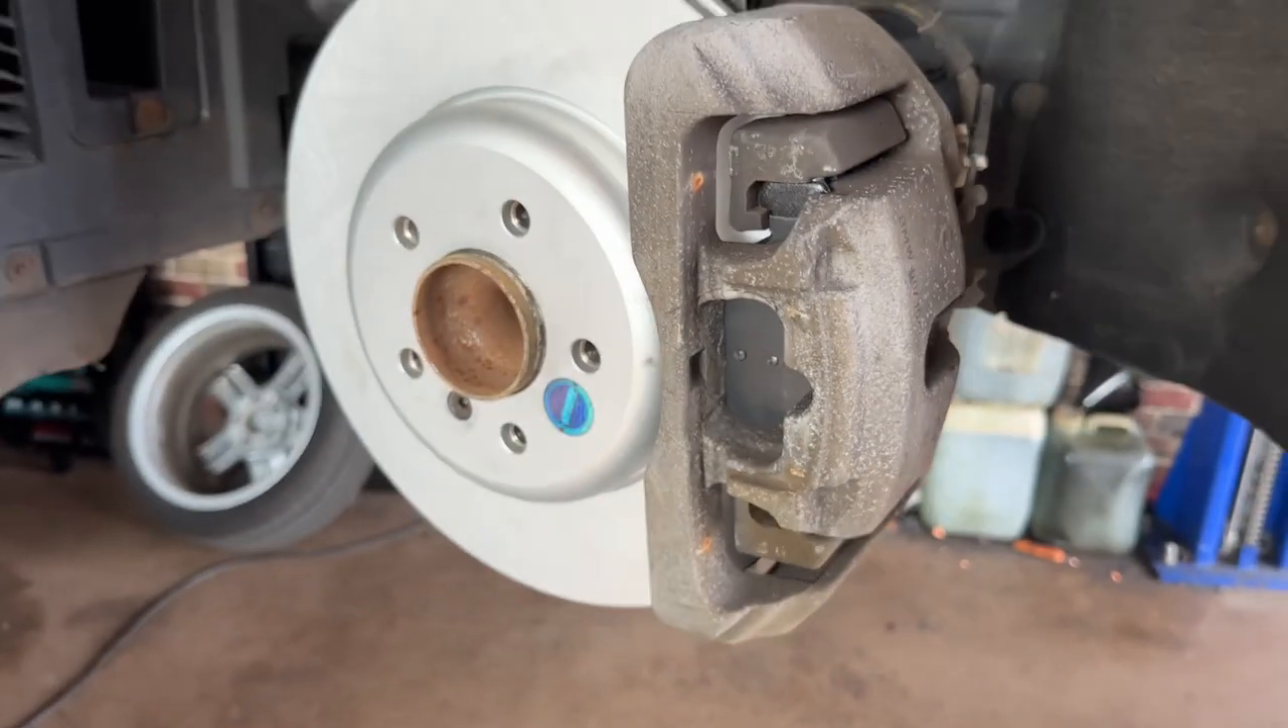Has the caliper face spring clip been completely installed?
No.